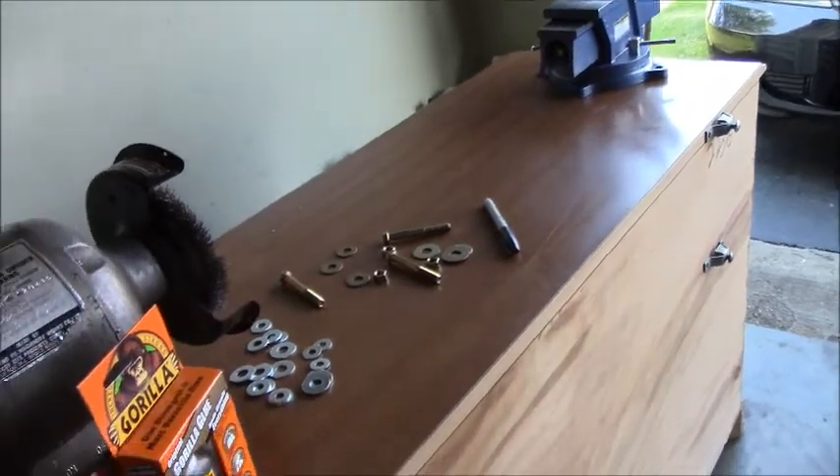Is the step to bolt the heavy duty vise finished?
No.